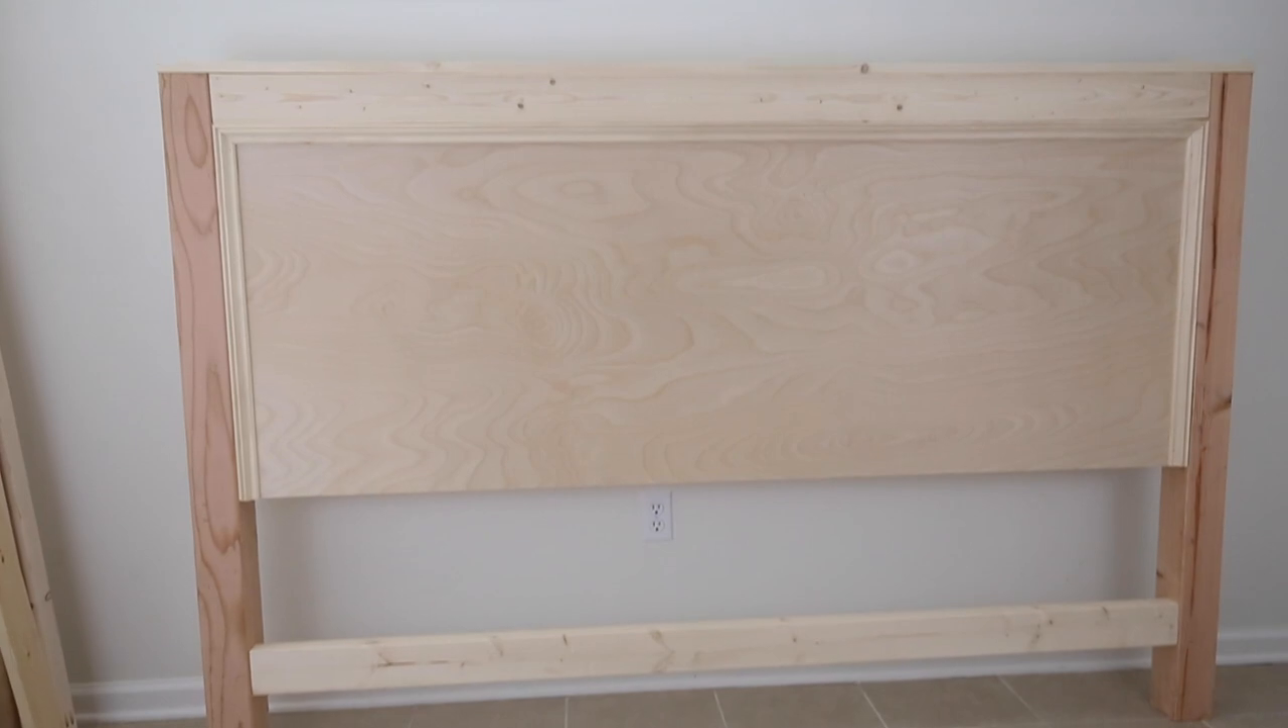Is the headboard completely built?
Yes.